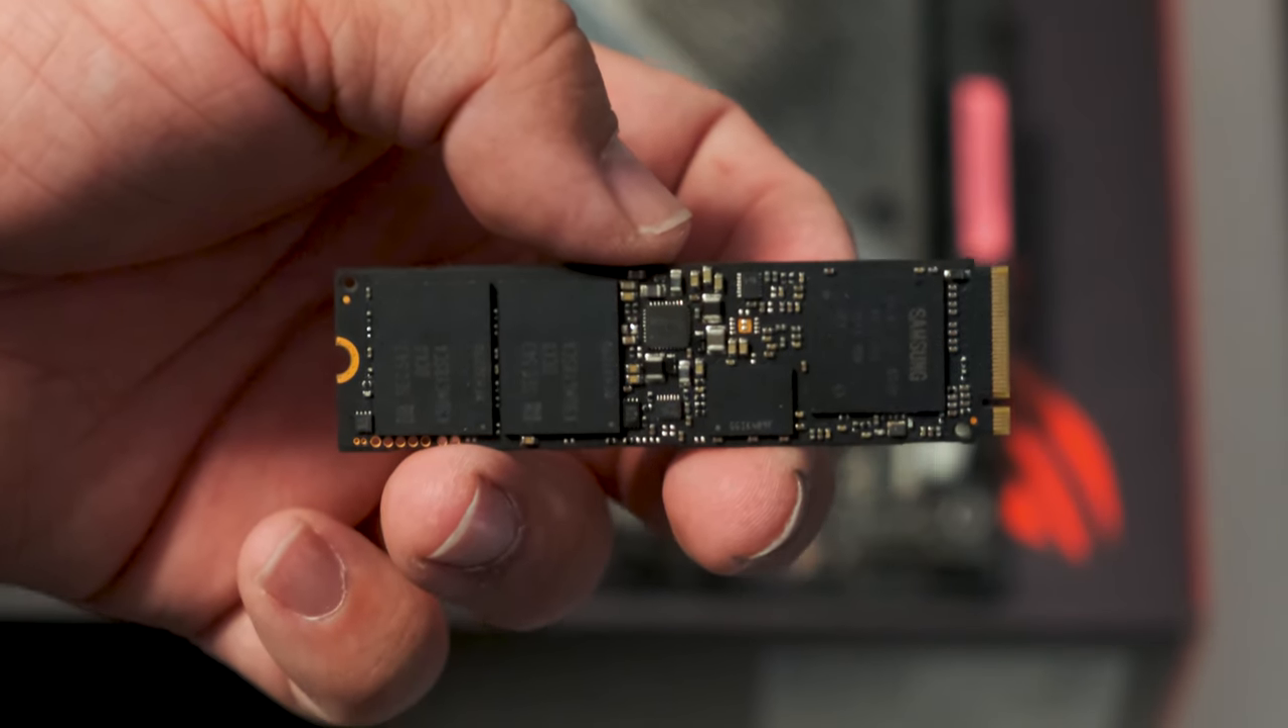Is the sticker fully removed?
Yes.